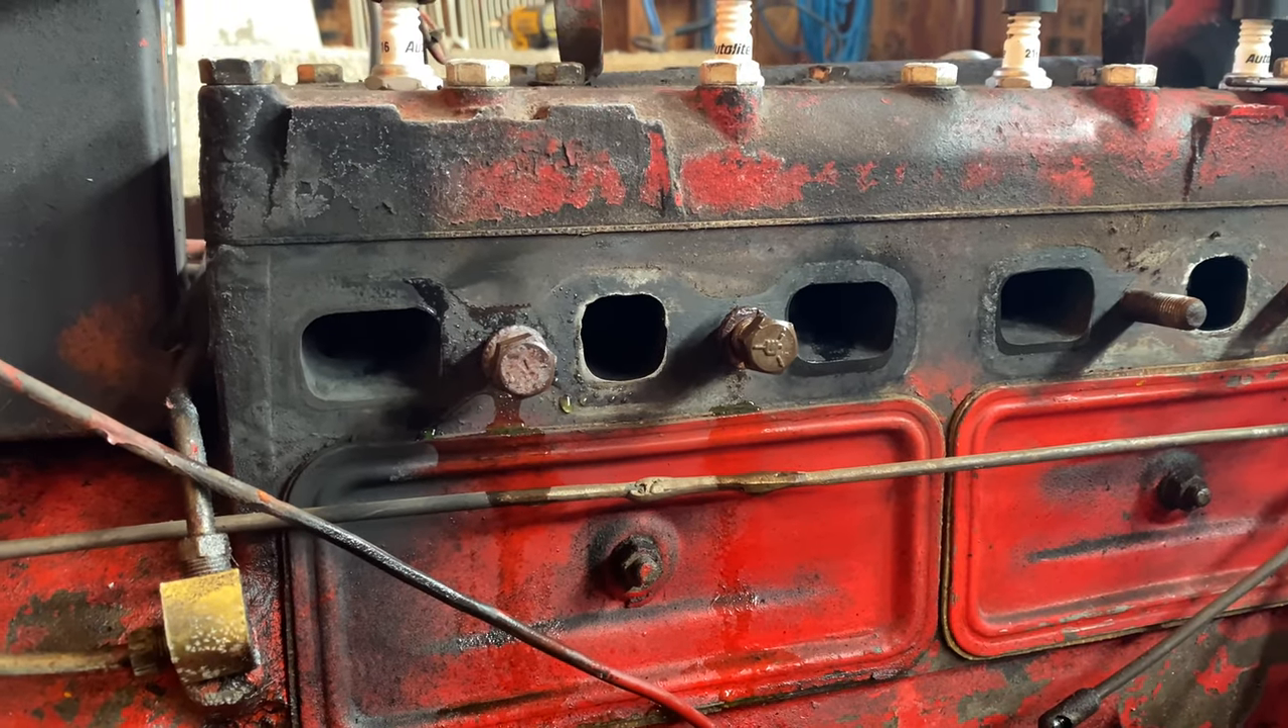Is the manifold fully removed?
Yes.